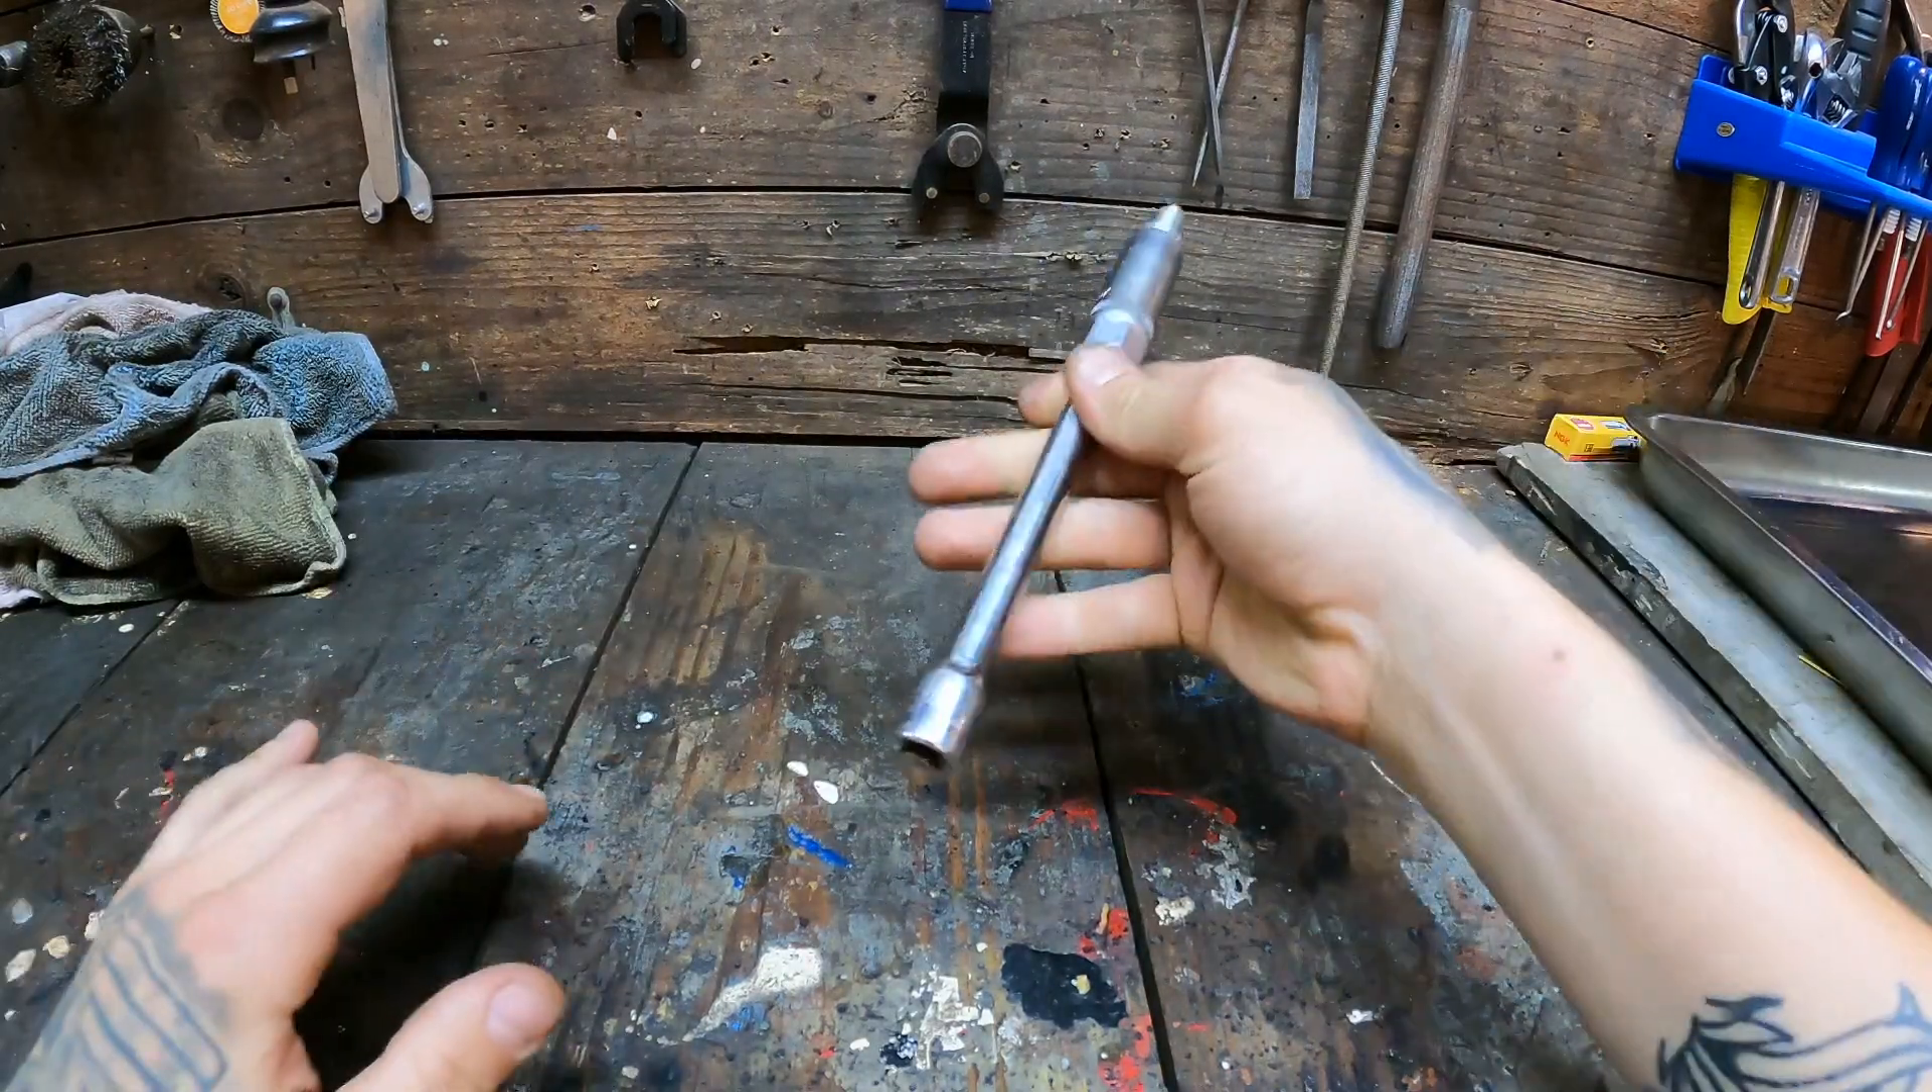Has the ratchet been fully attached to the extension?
No.